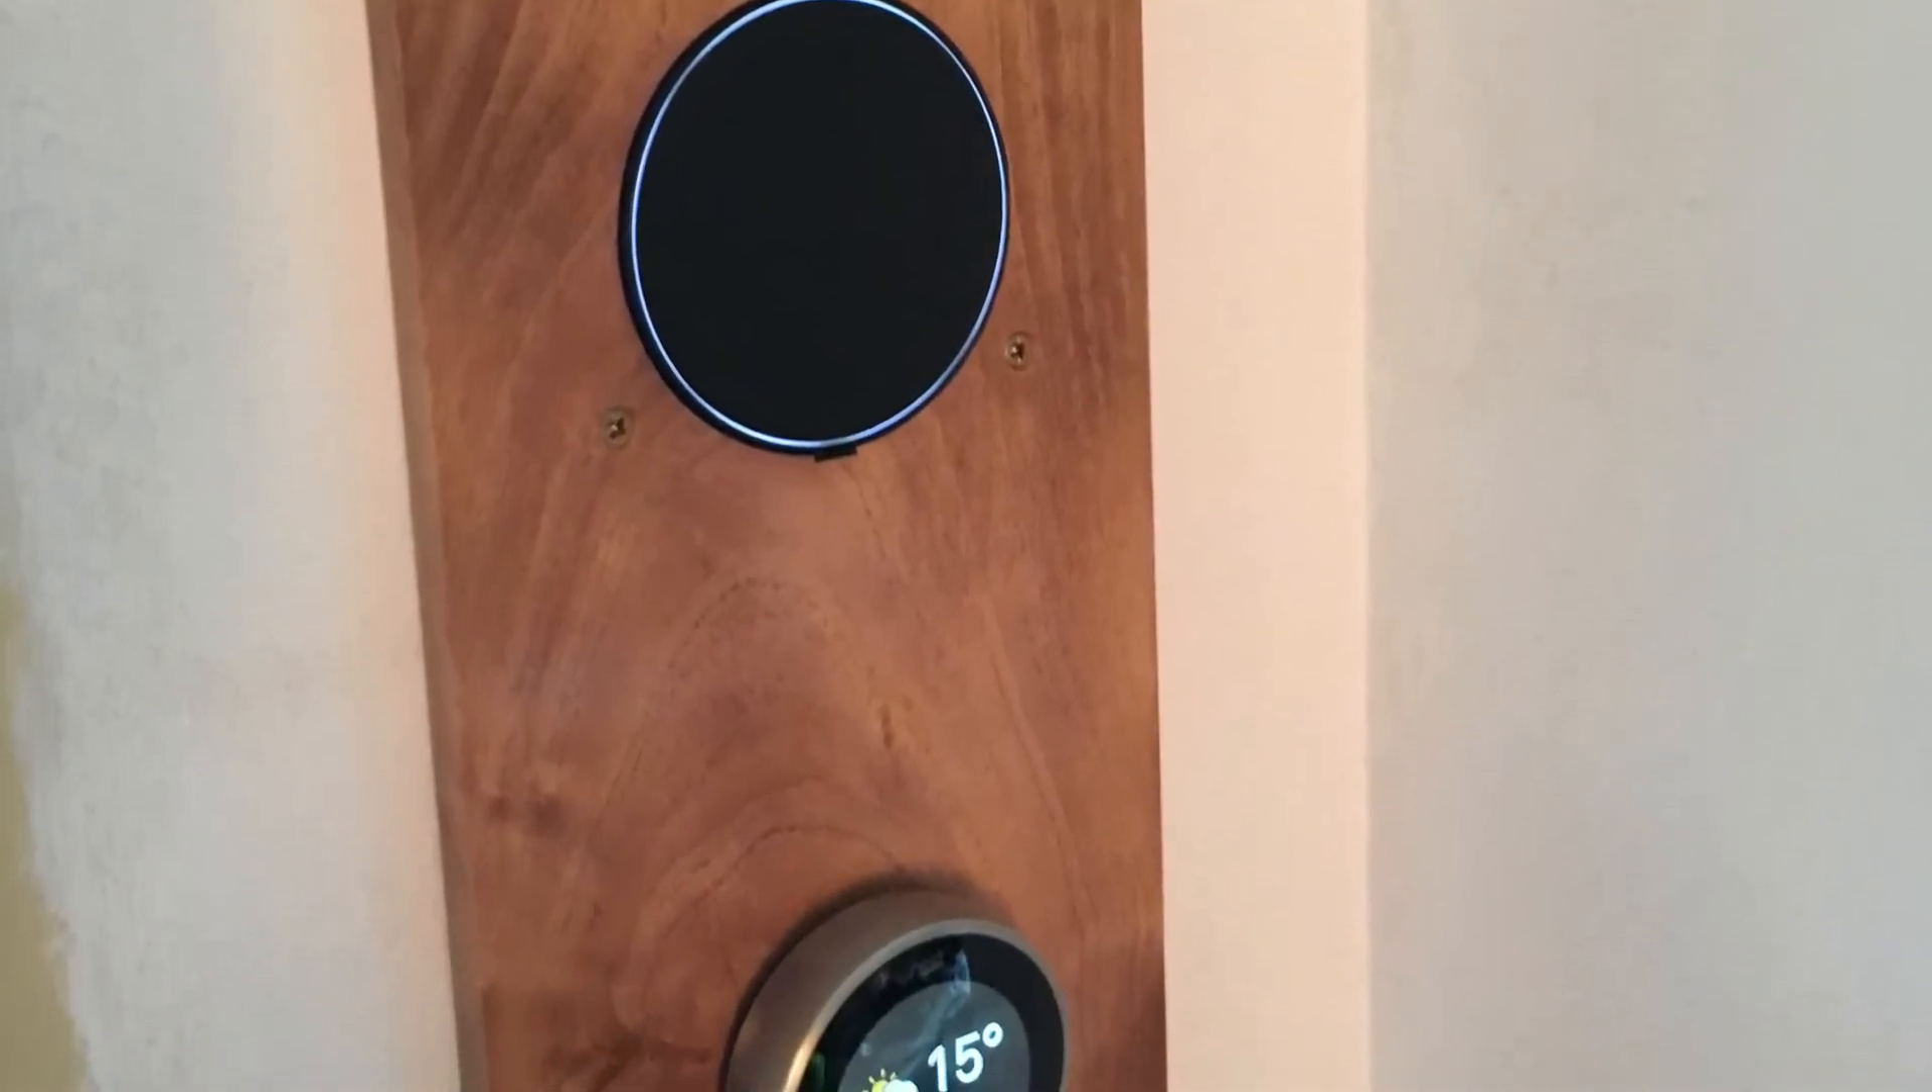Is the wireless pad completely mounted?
Yes.